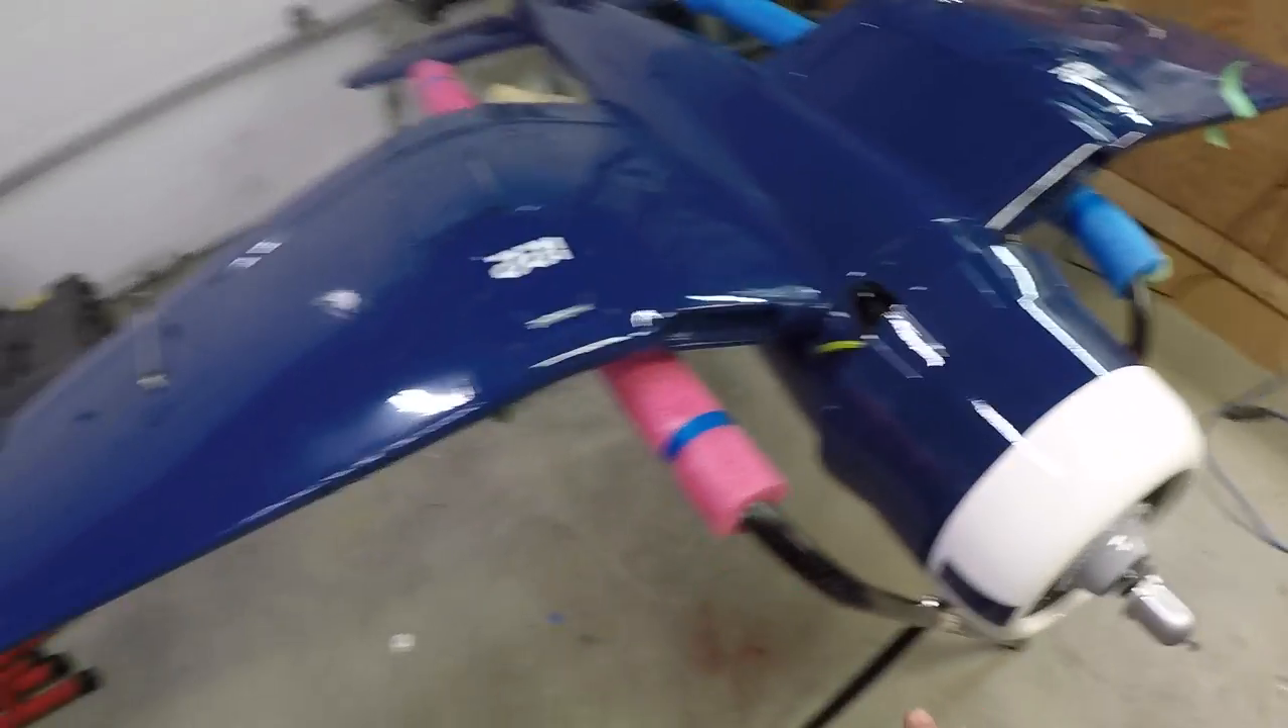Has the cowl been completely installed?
Yes.